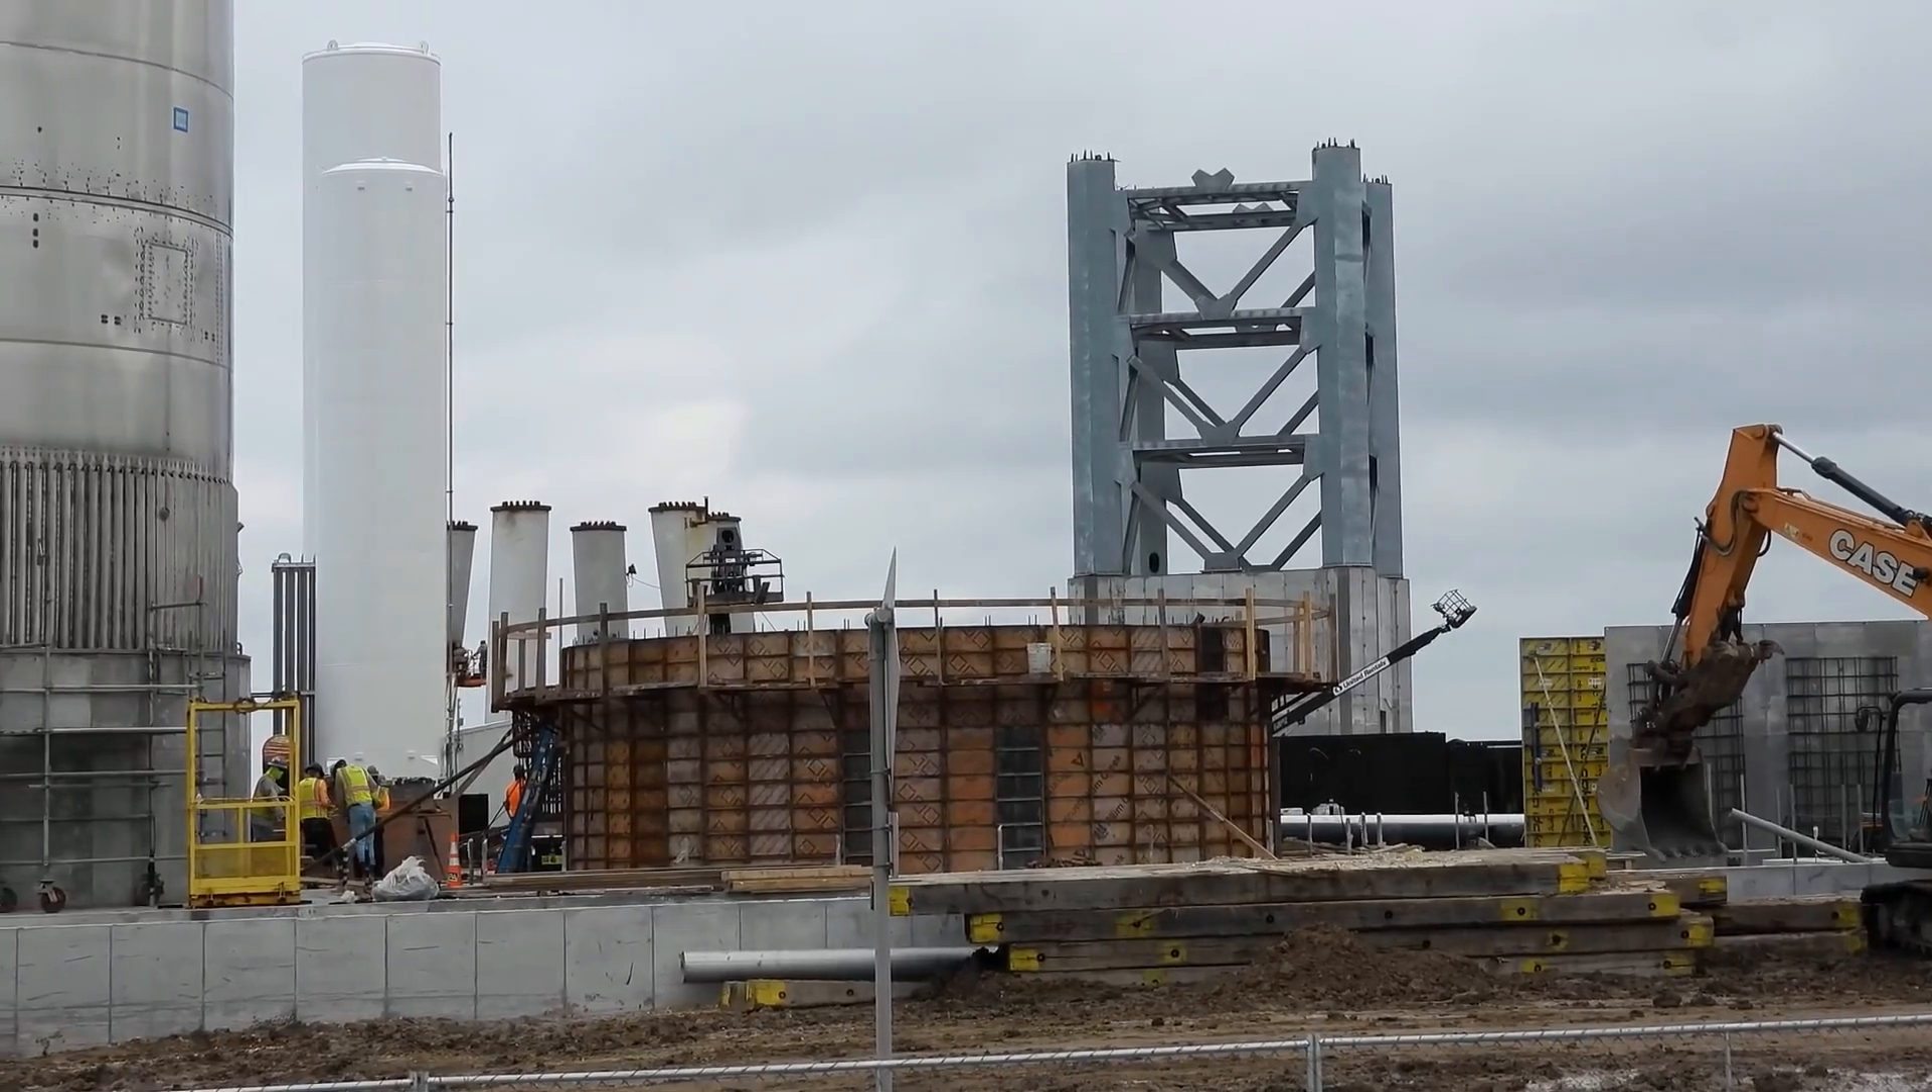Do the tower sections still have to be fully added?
Yes.